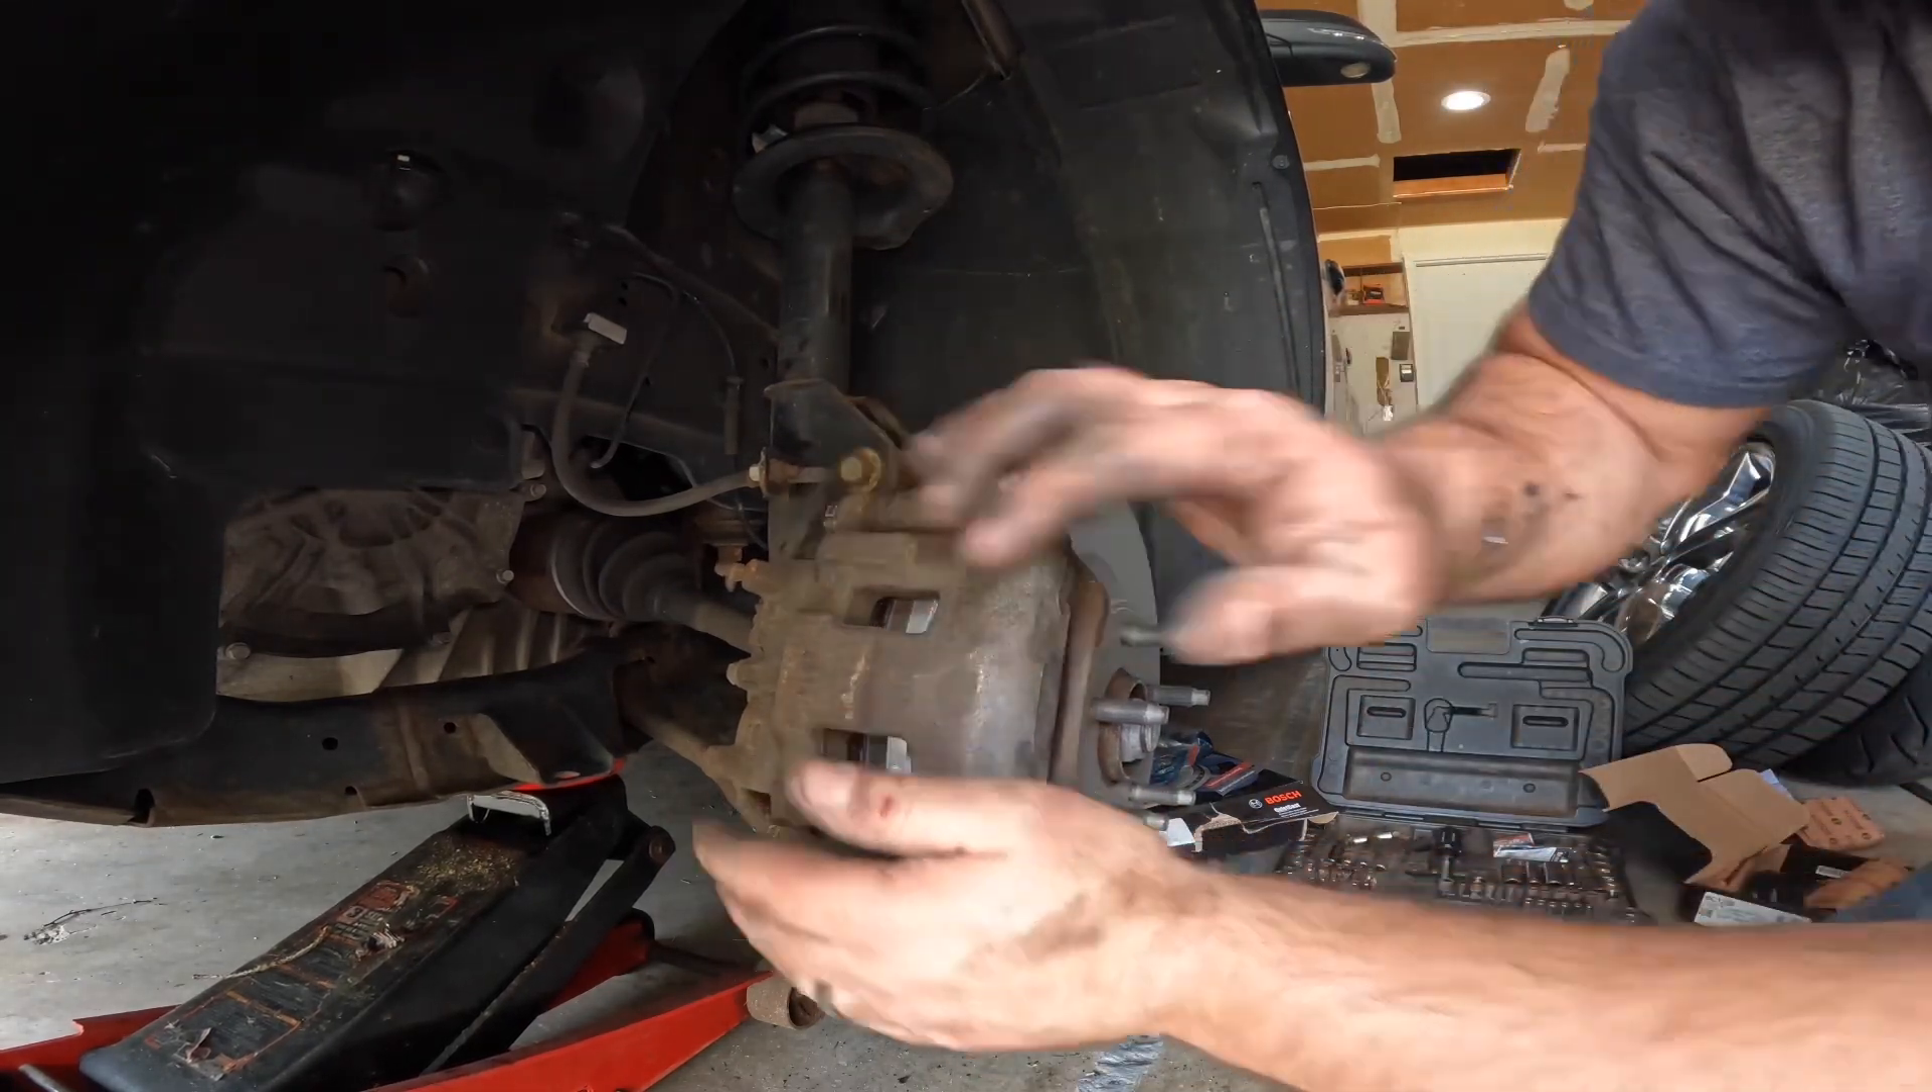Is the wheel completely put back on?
No.